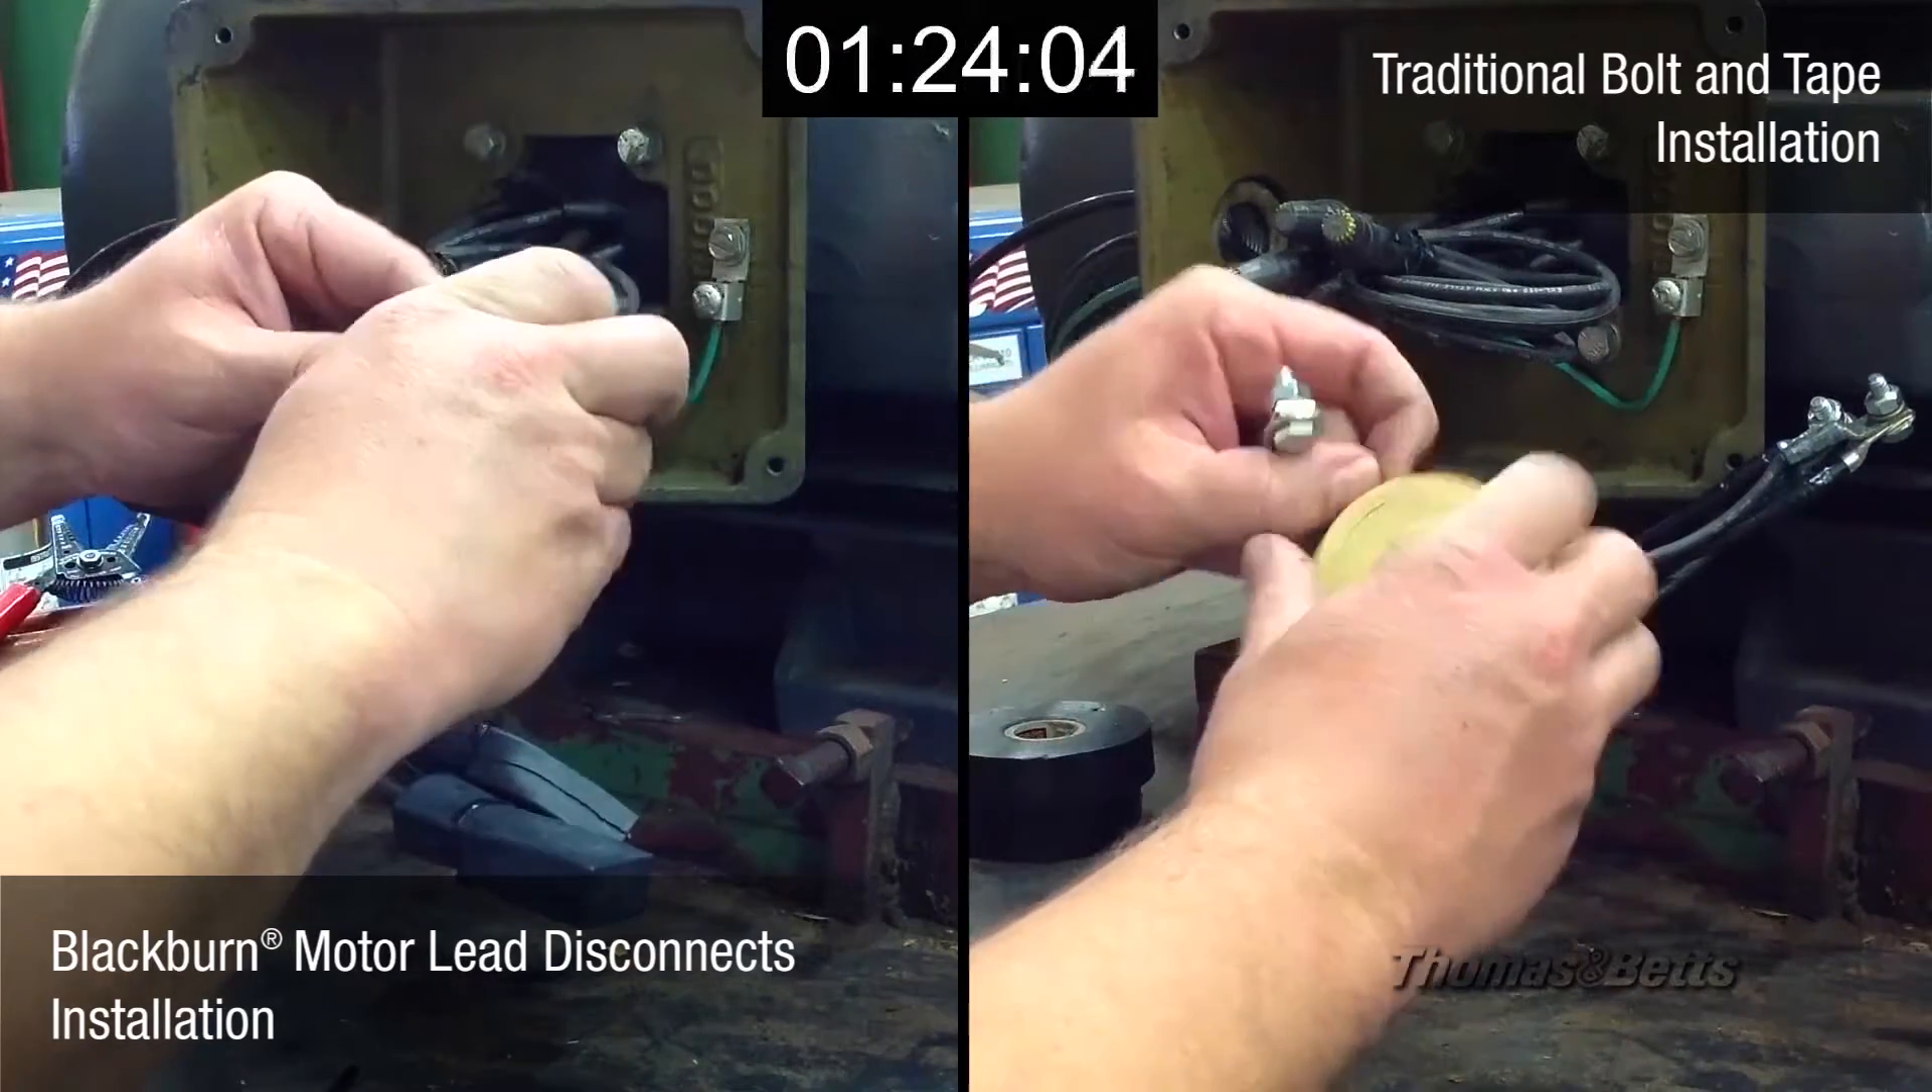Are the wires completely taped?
No.